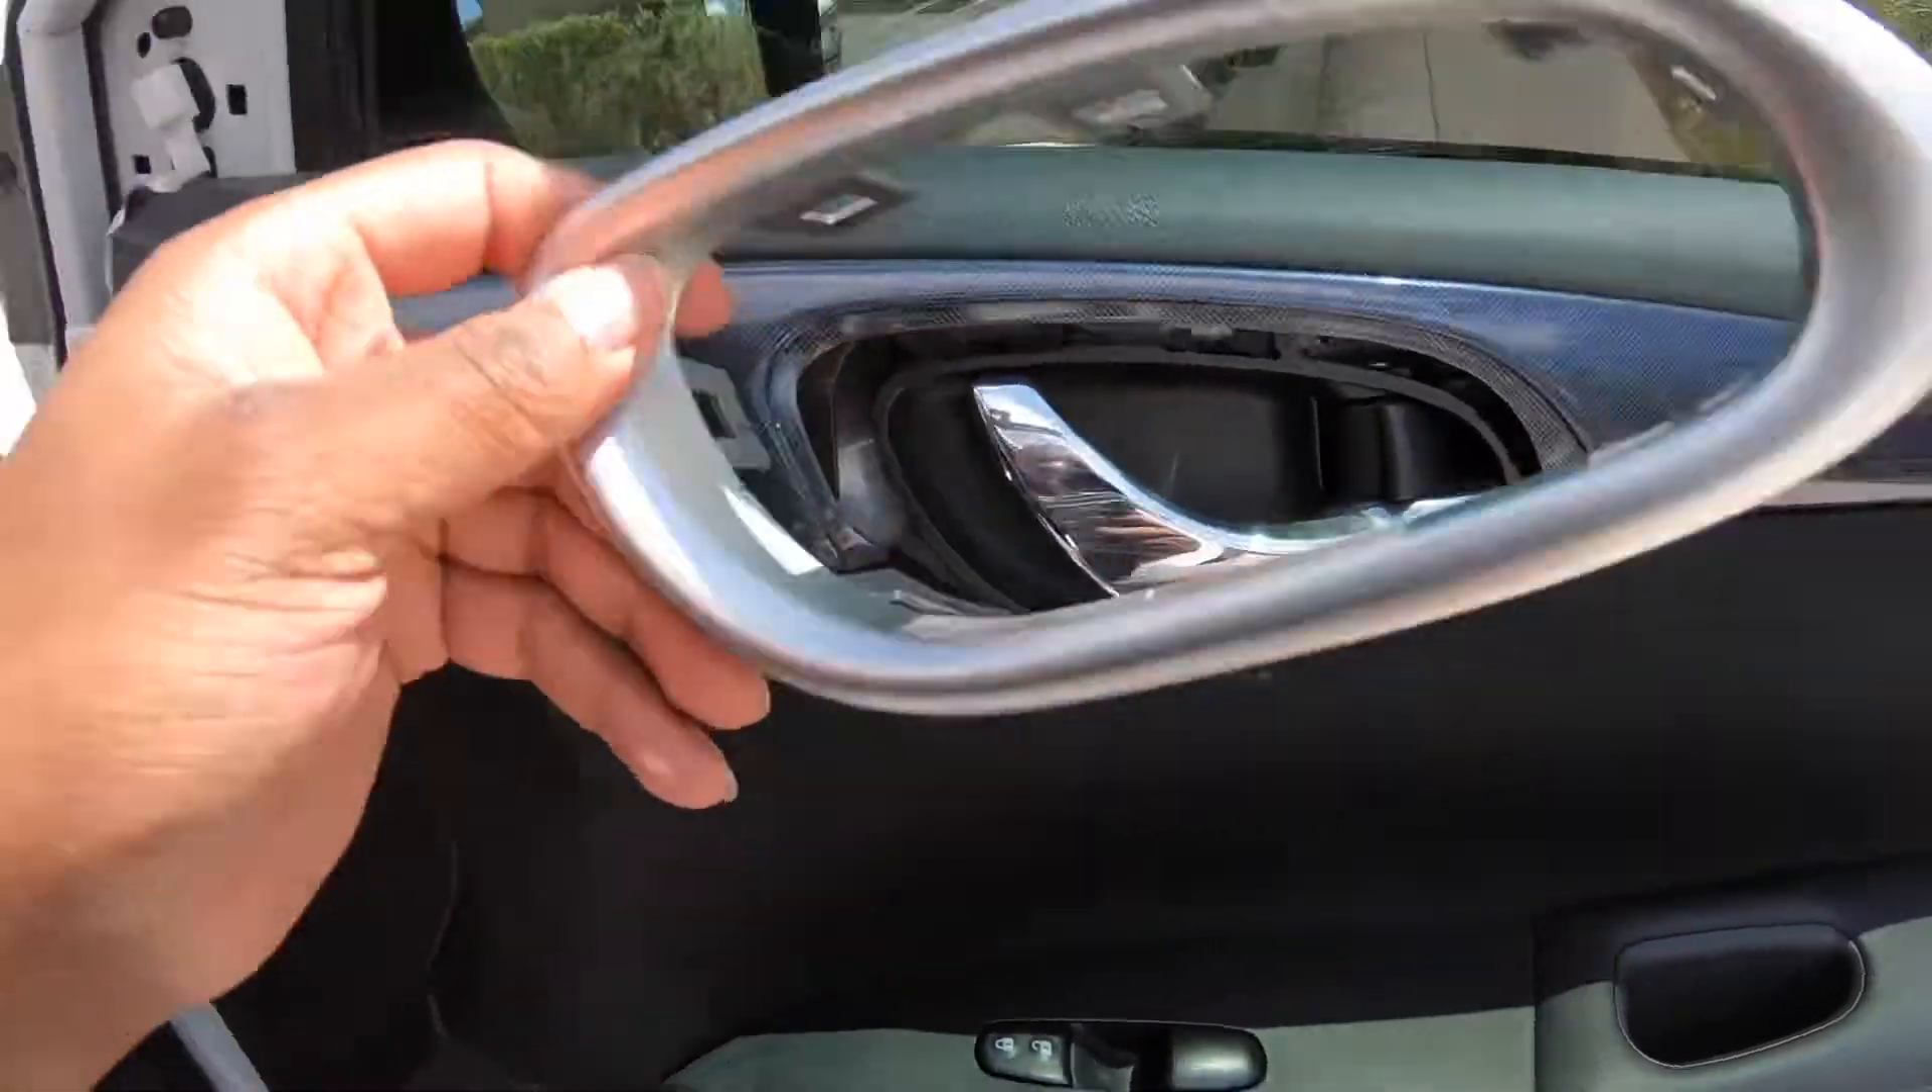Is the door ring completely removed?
Yes.